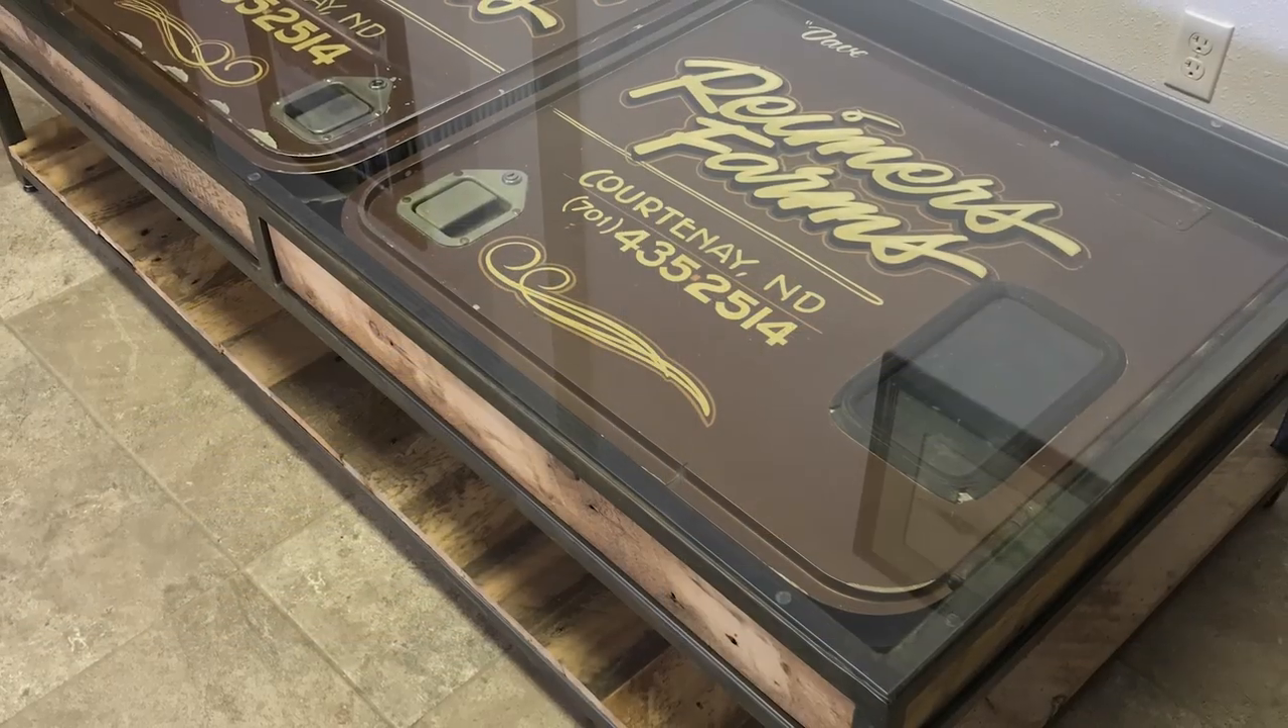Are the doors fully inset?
Yes.